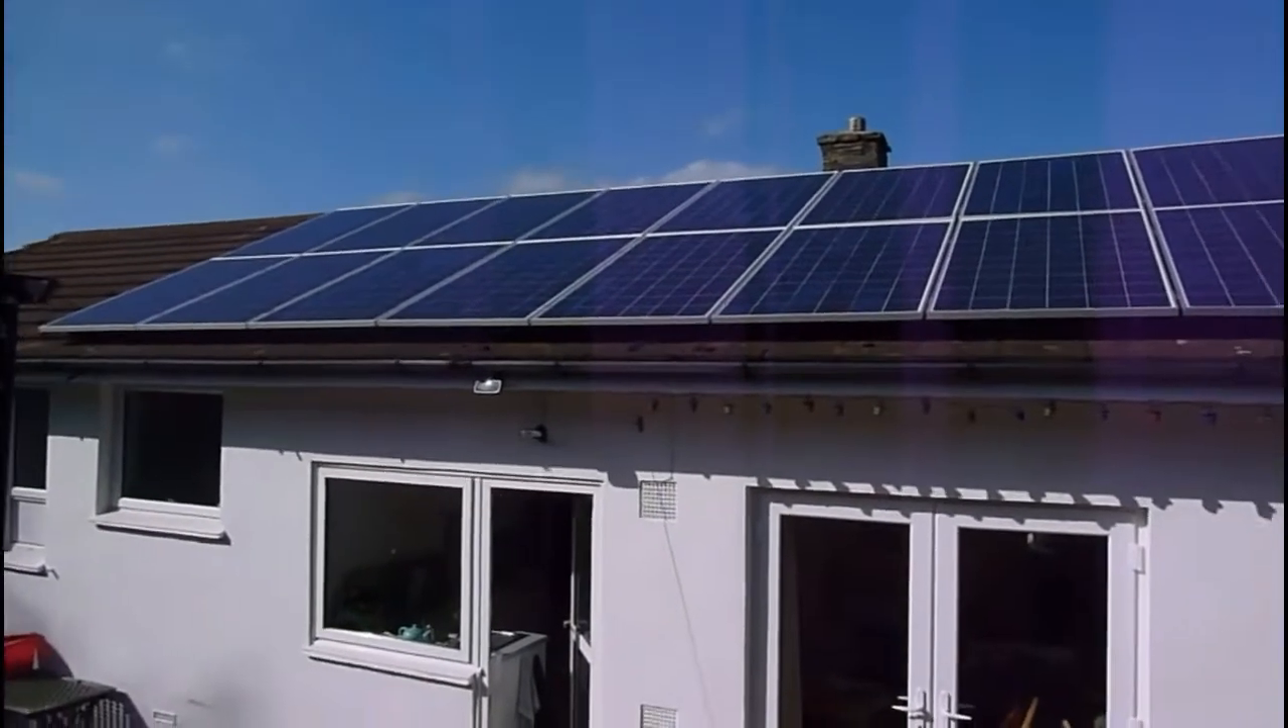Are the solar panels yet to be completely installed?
No.